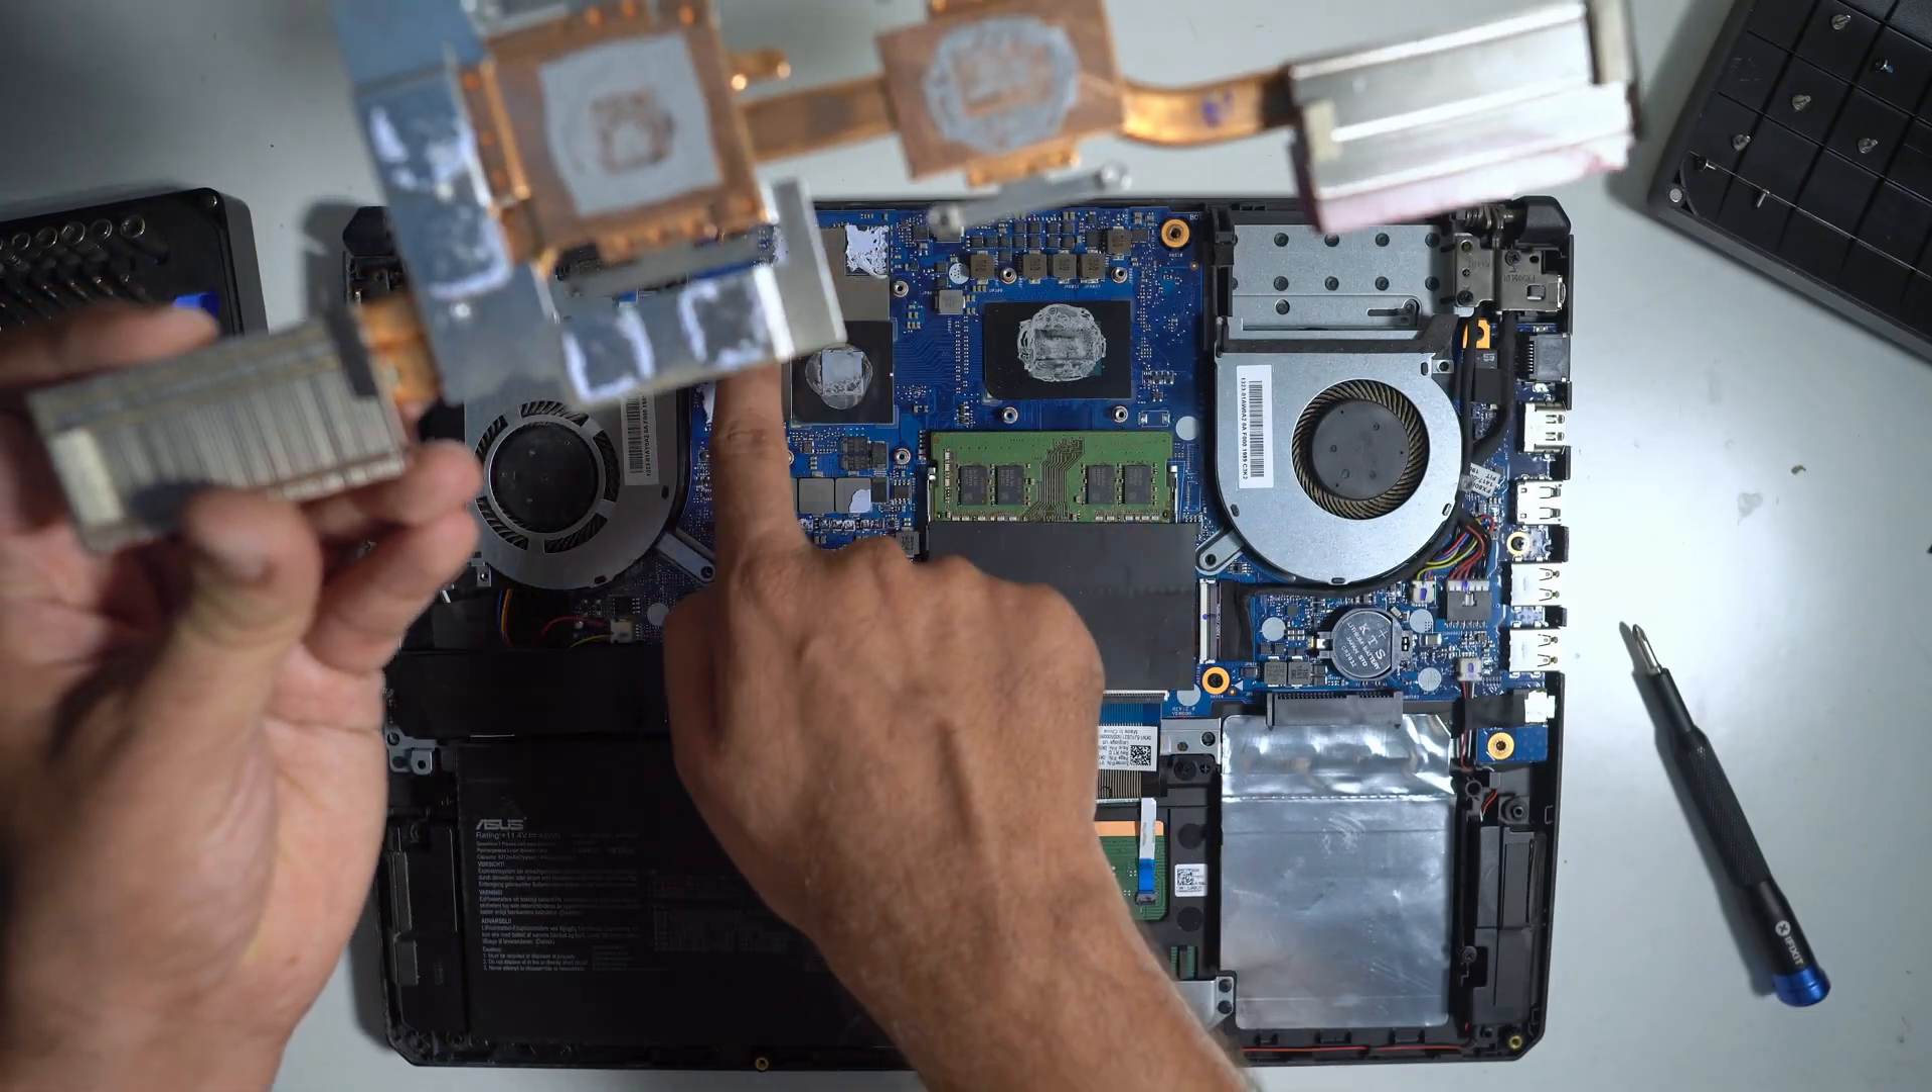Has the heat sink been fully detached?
Yes.